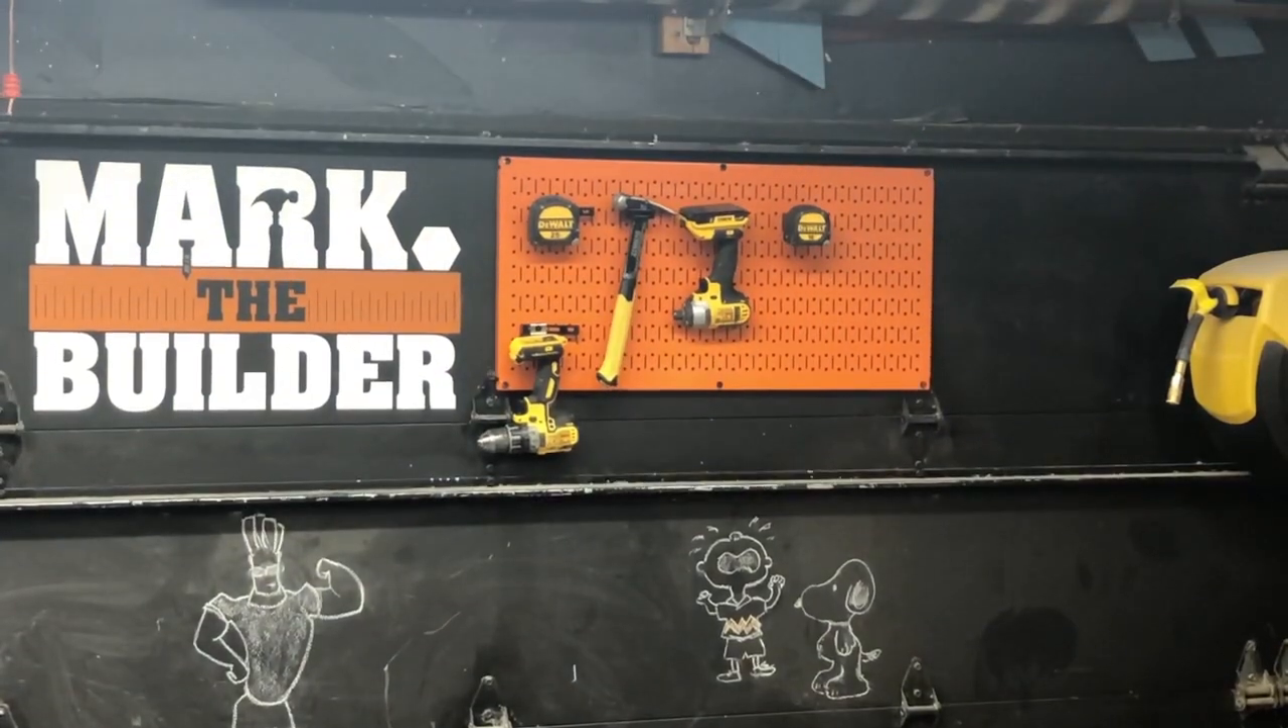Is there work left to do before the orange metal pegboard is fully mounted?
No.